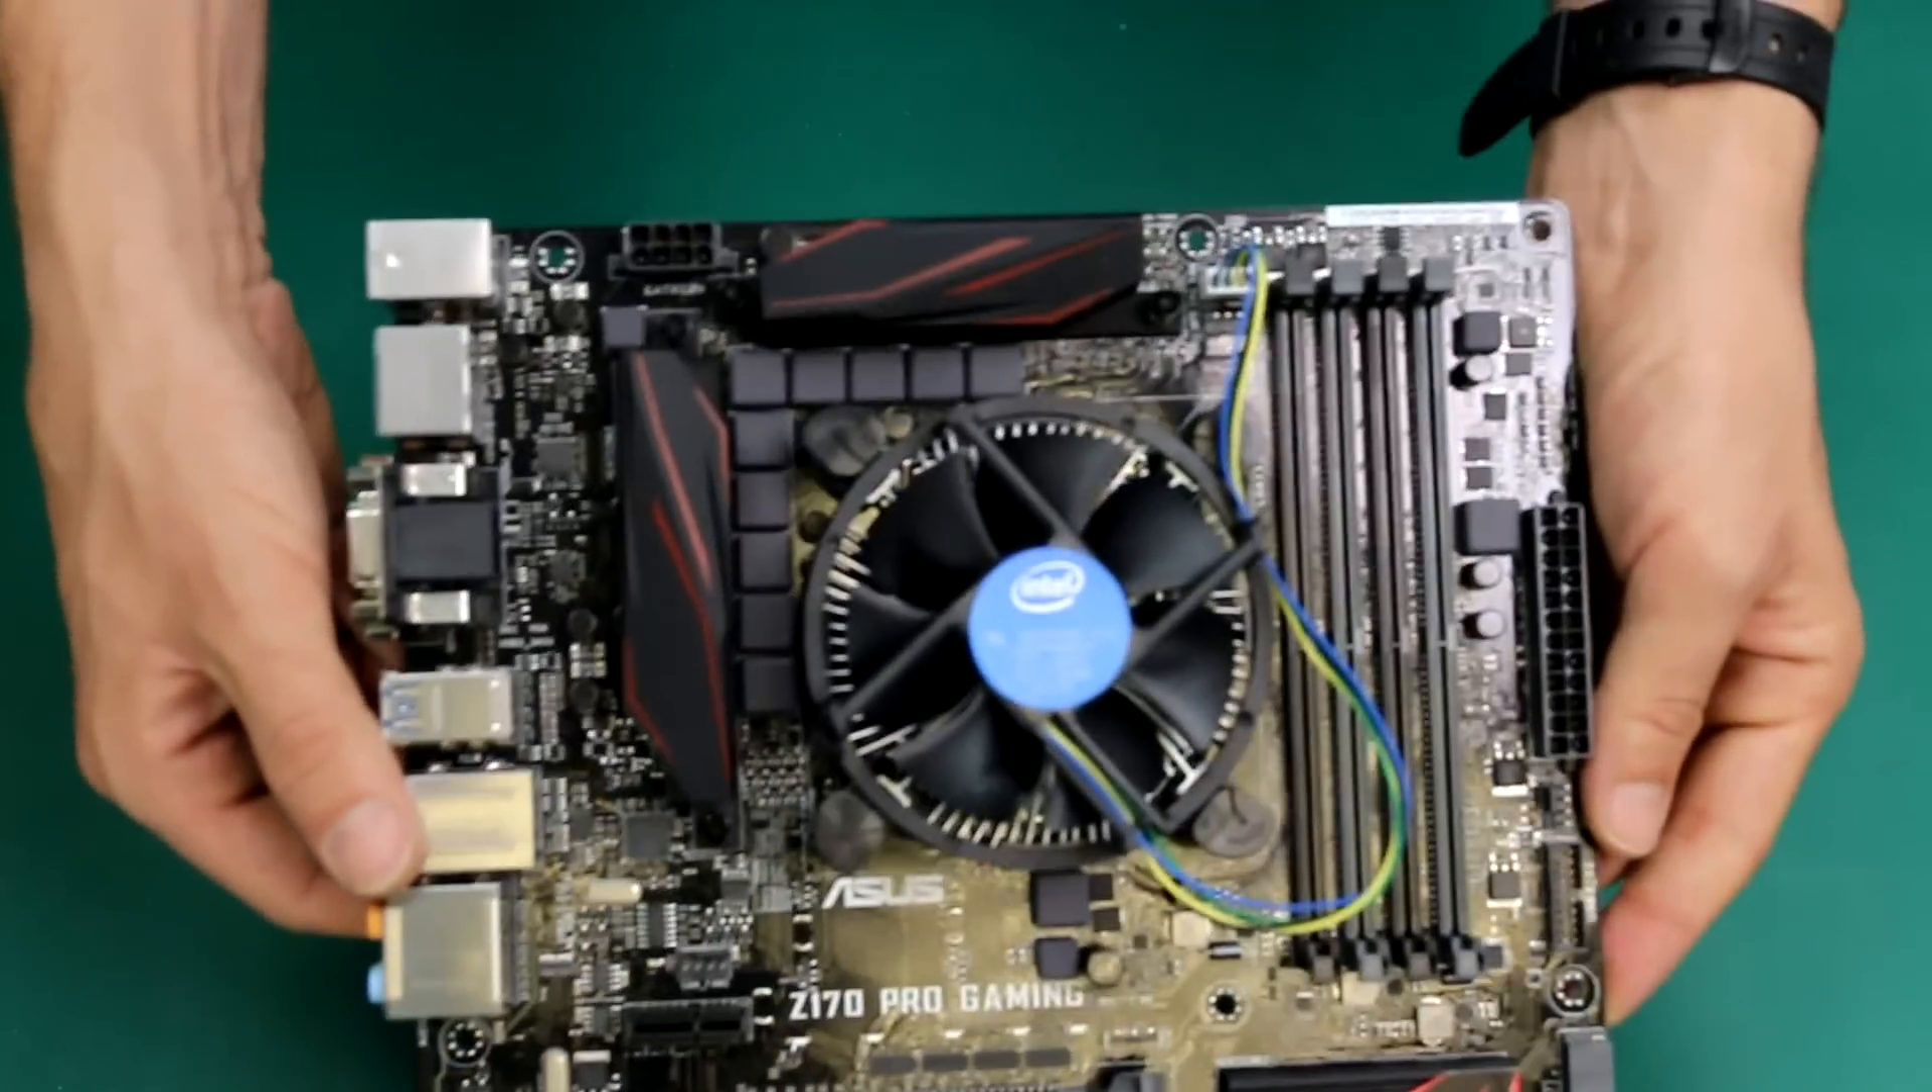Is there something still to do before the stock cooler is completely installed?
No.